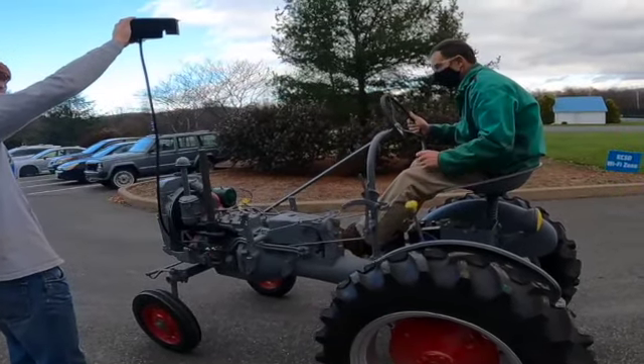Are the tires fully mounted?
Yes.